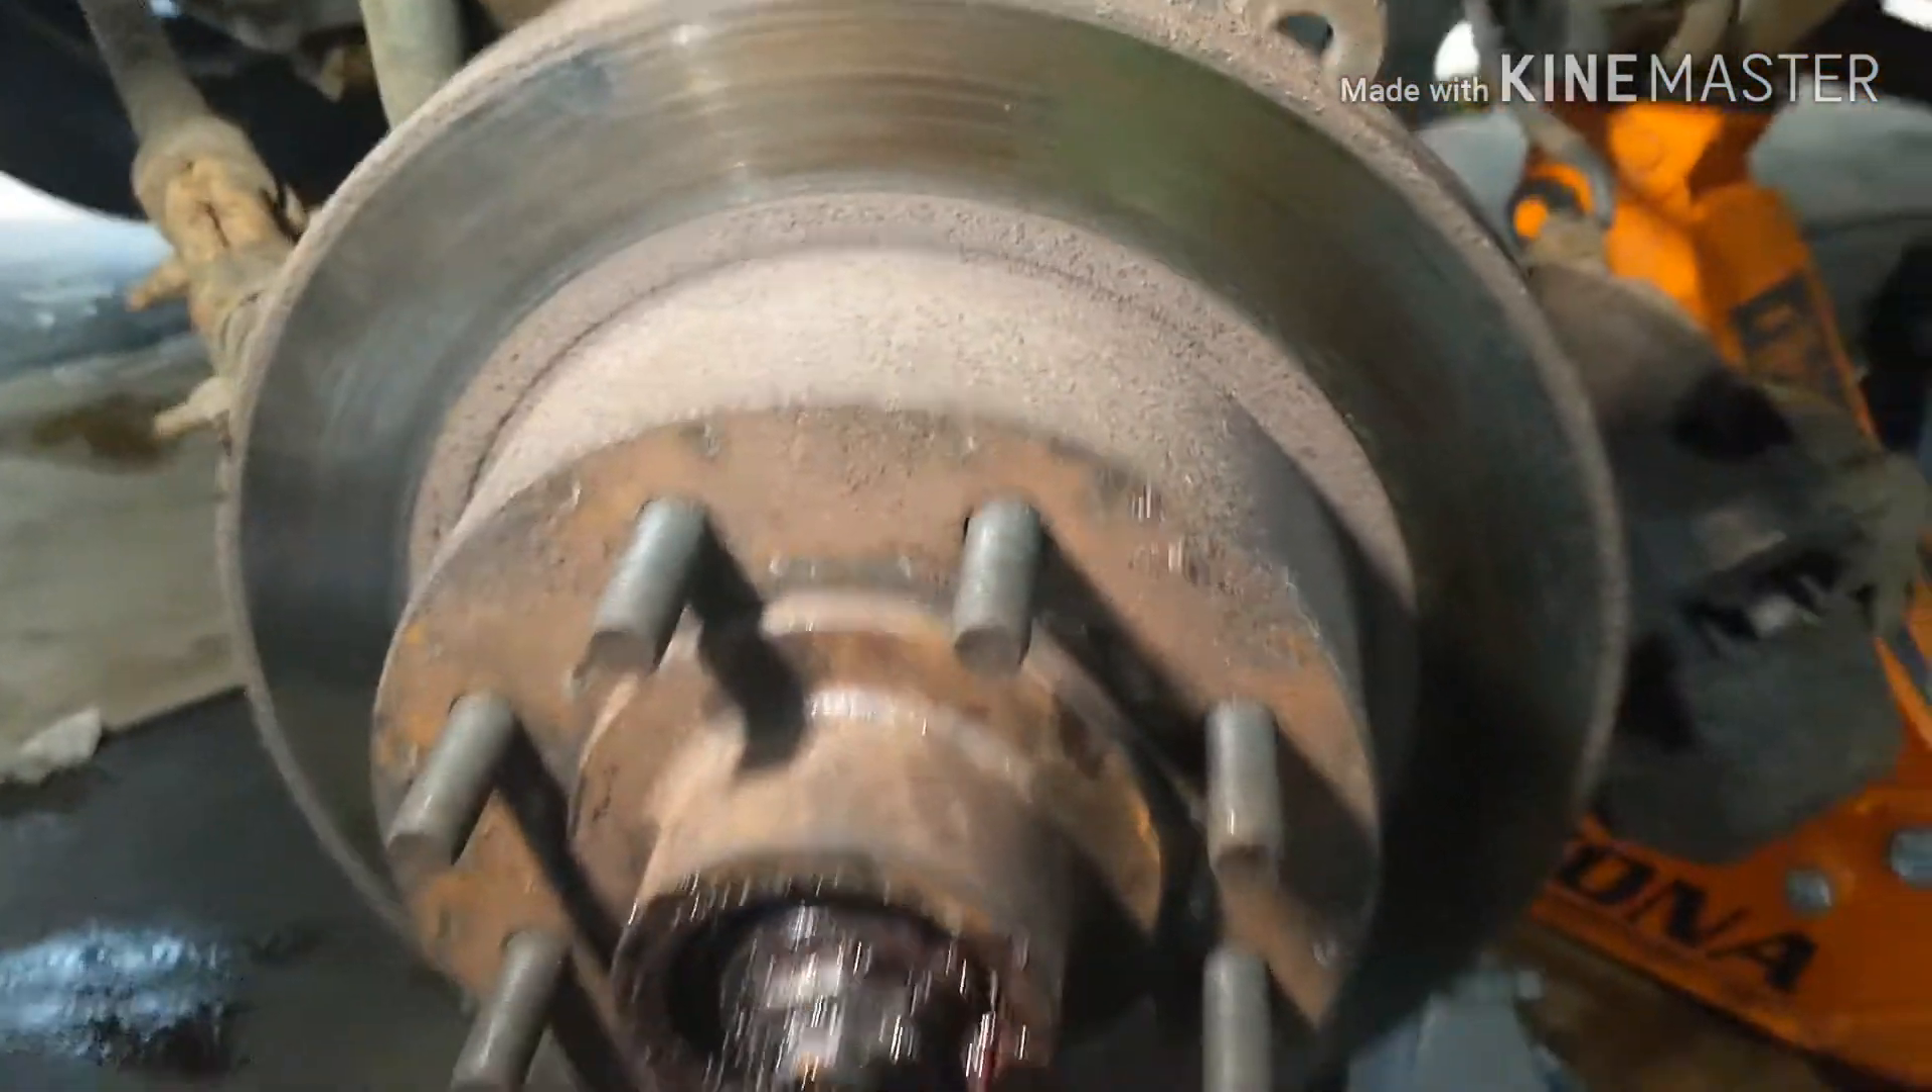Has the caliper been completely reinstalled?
No.